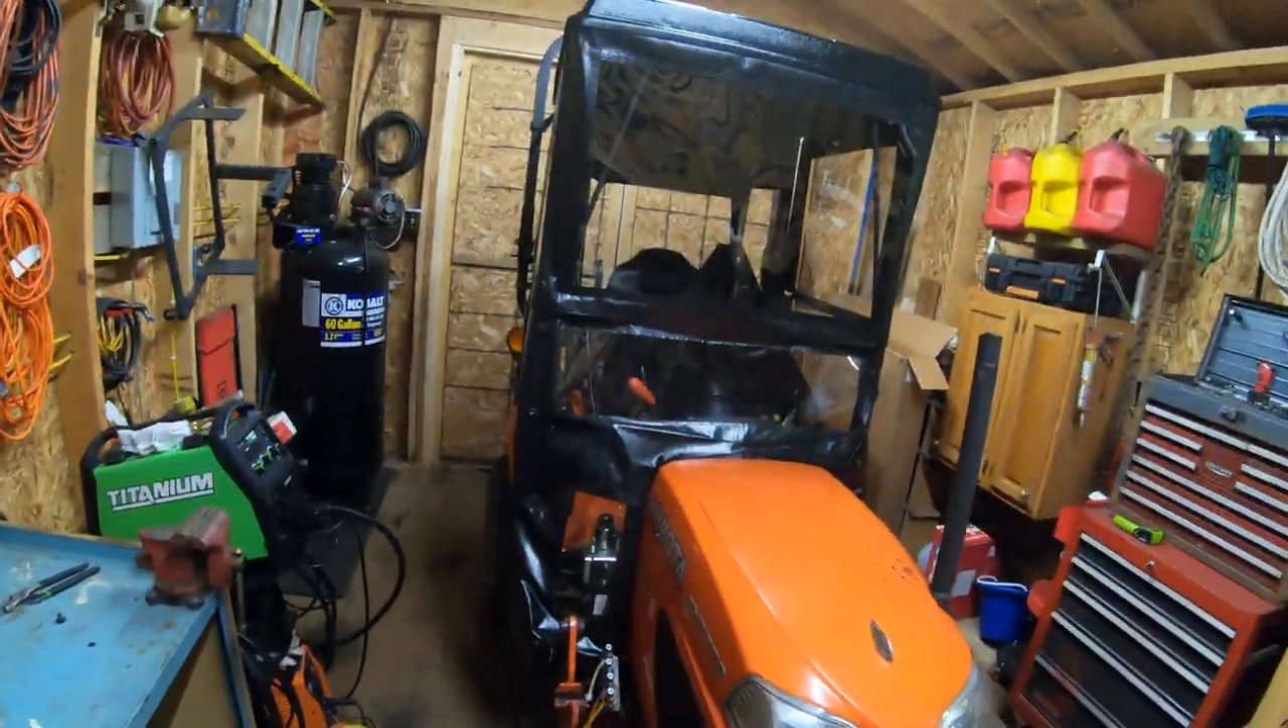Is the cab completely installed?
Yes.